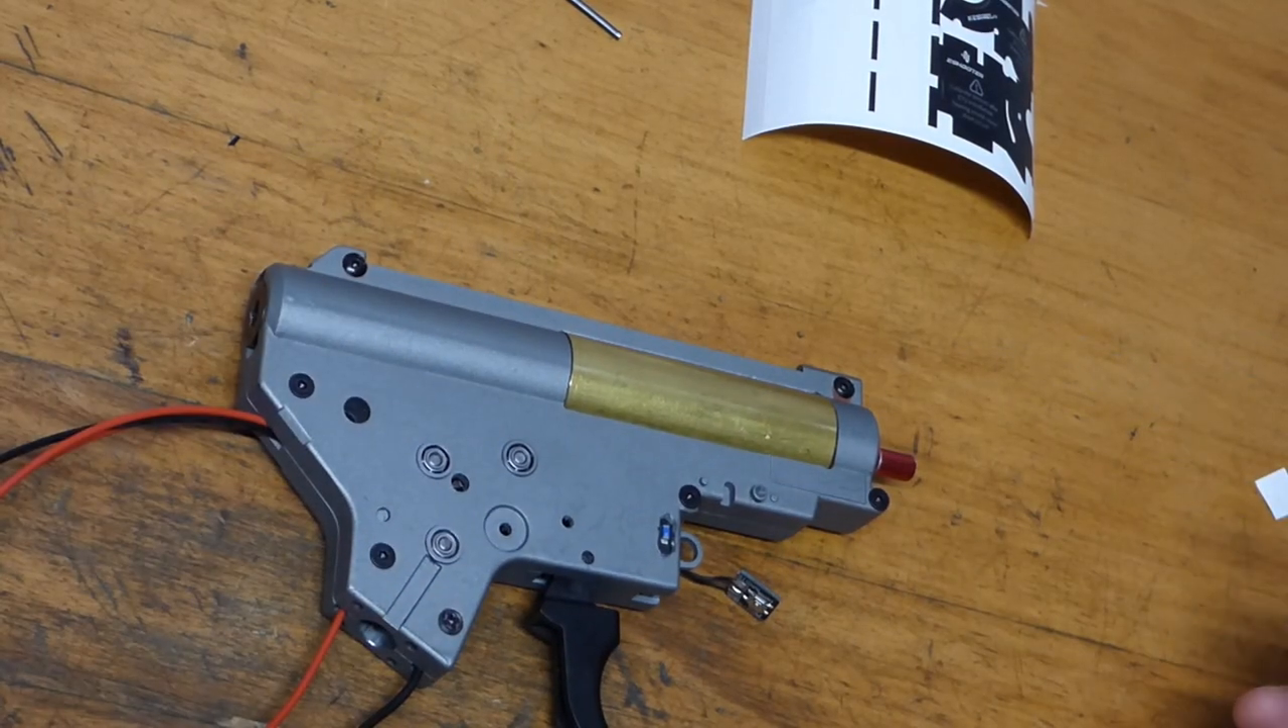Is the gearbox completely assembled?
Yes.